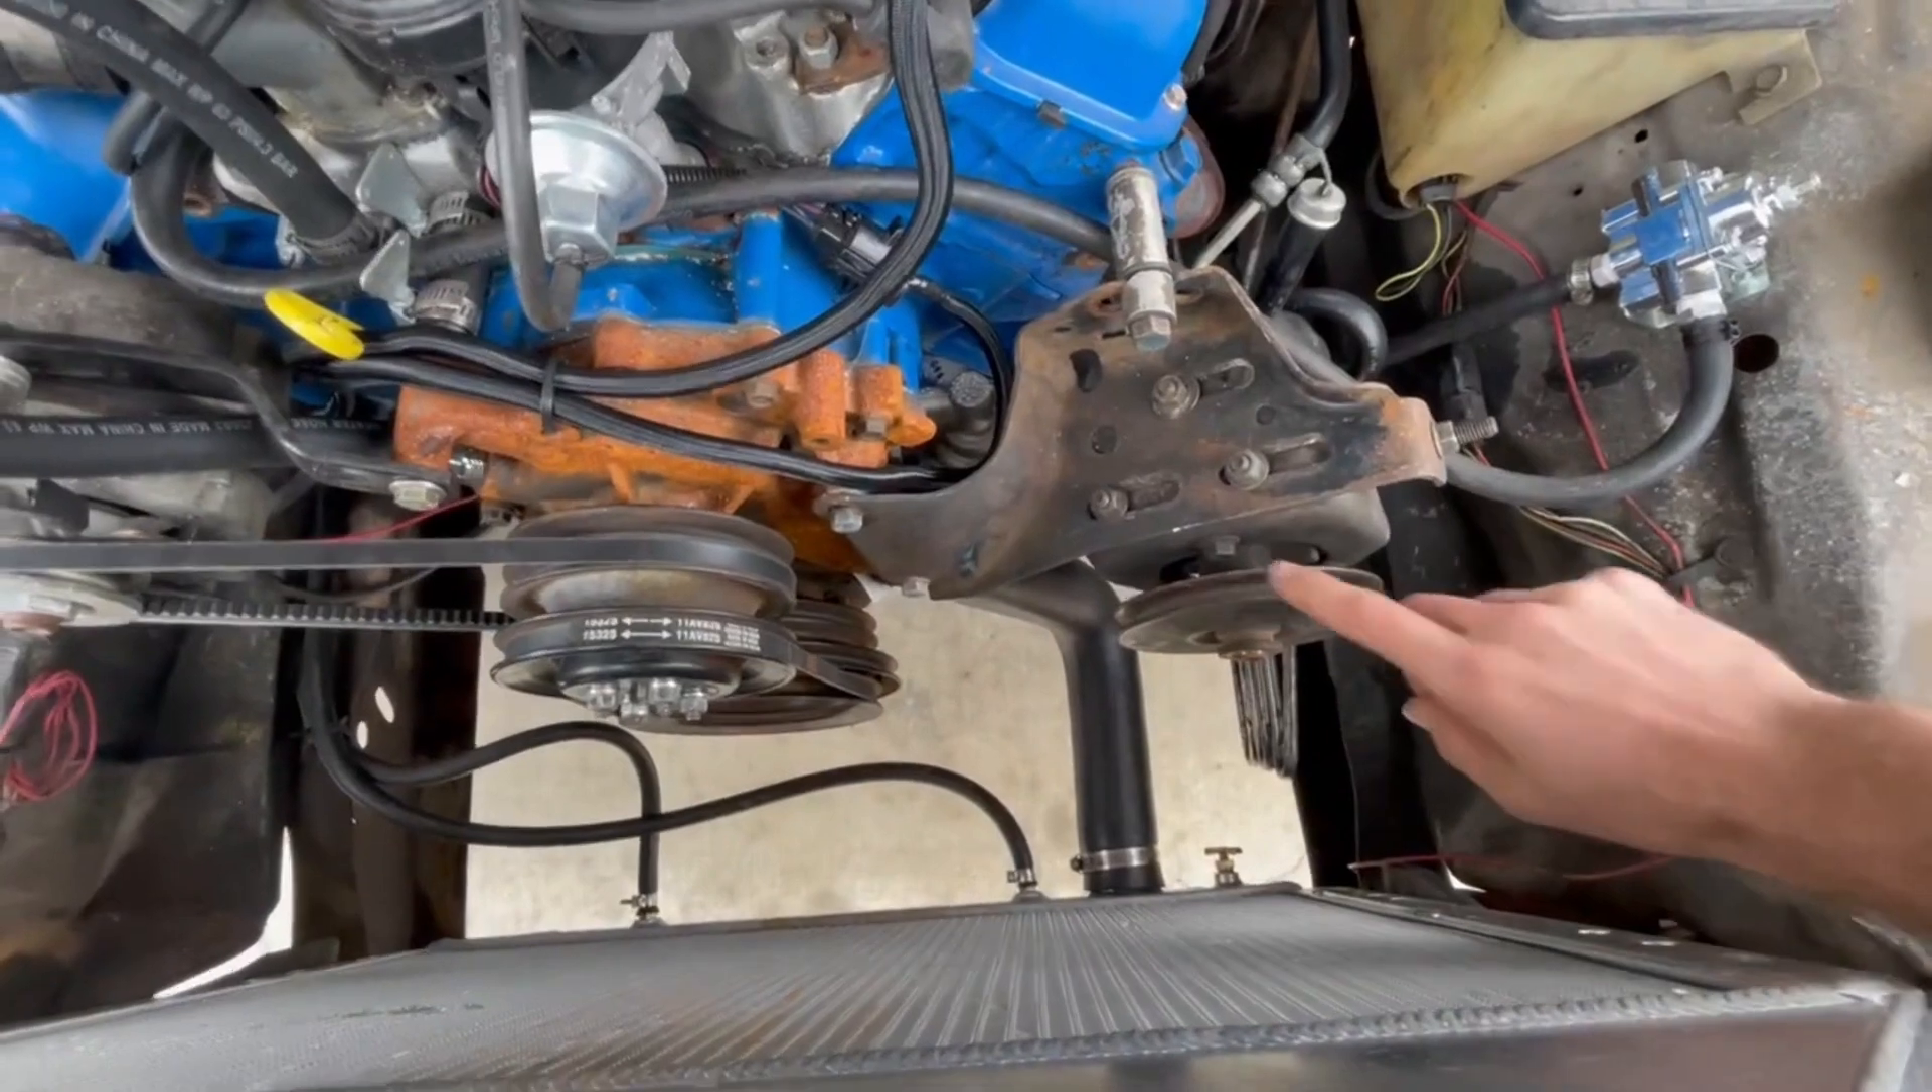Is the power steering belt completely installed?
No.